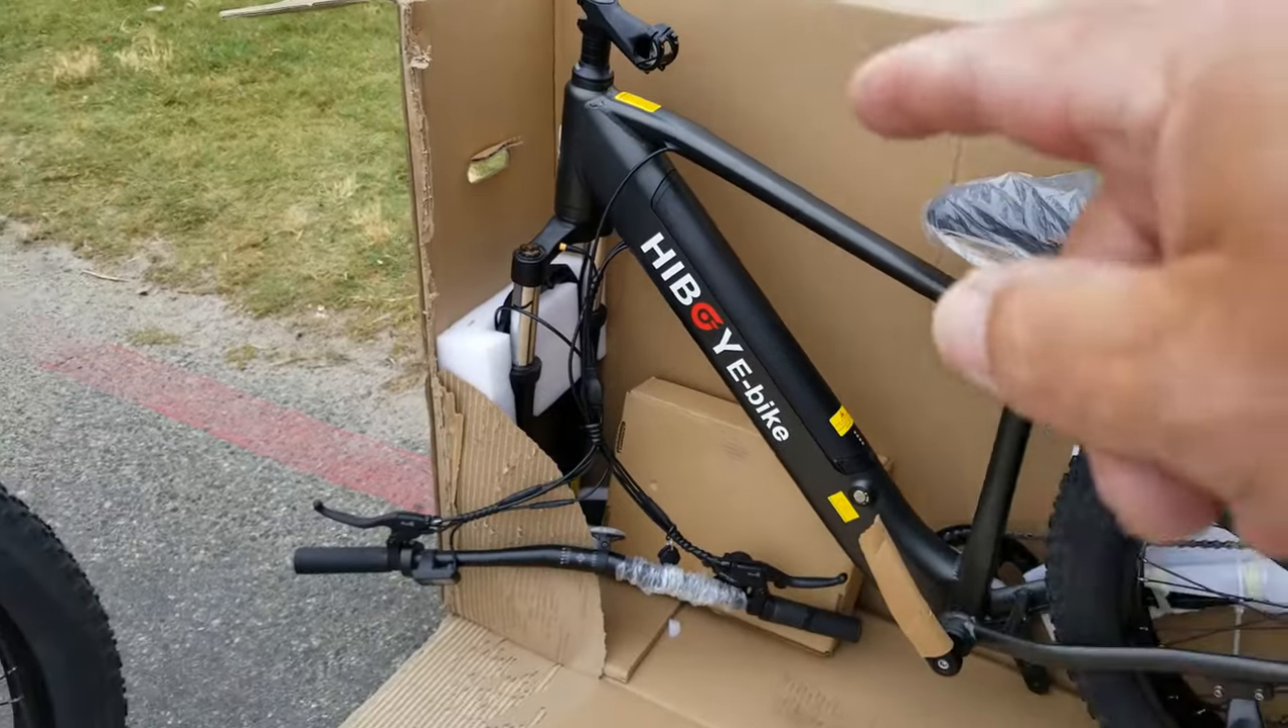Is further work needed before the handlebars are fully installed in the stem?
Yes.